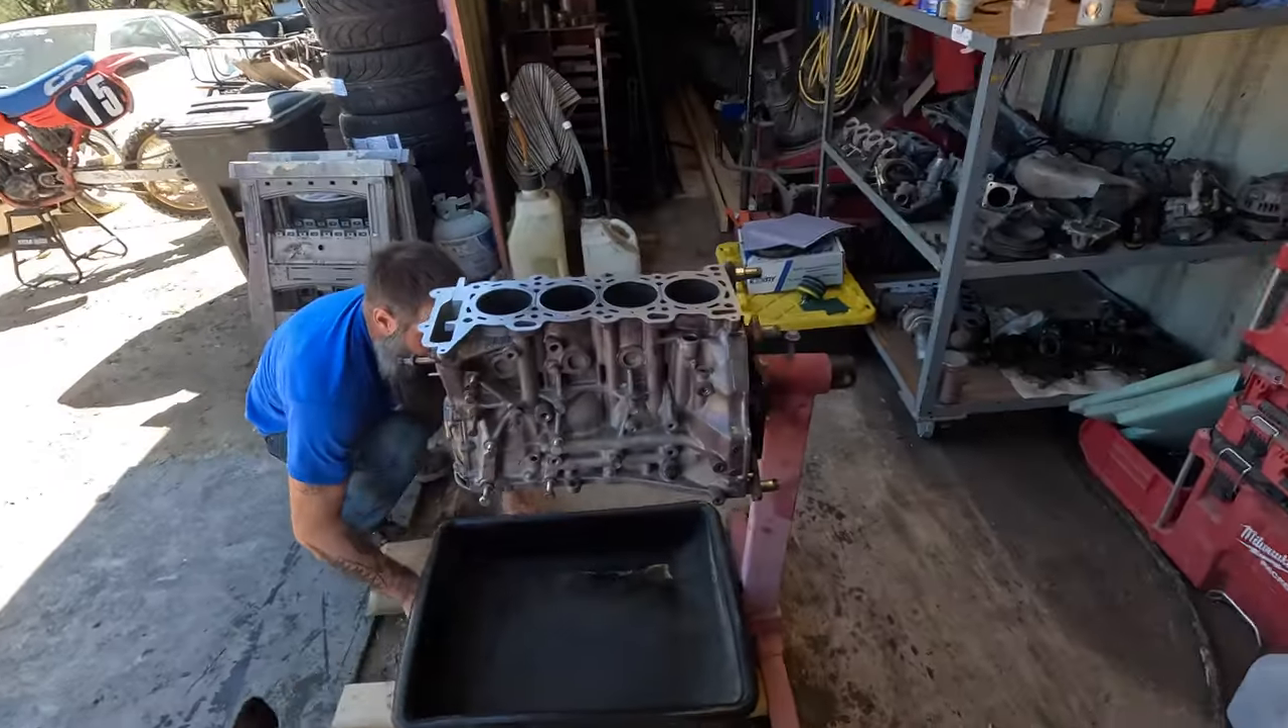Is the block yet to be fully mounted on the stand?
No.